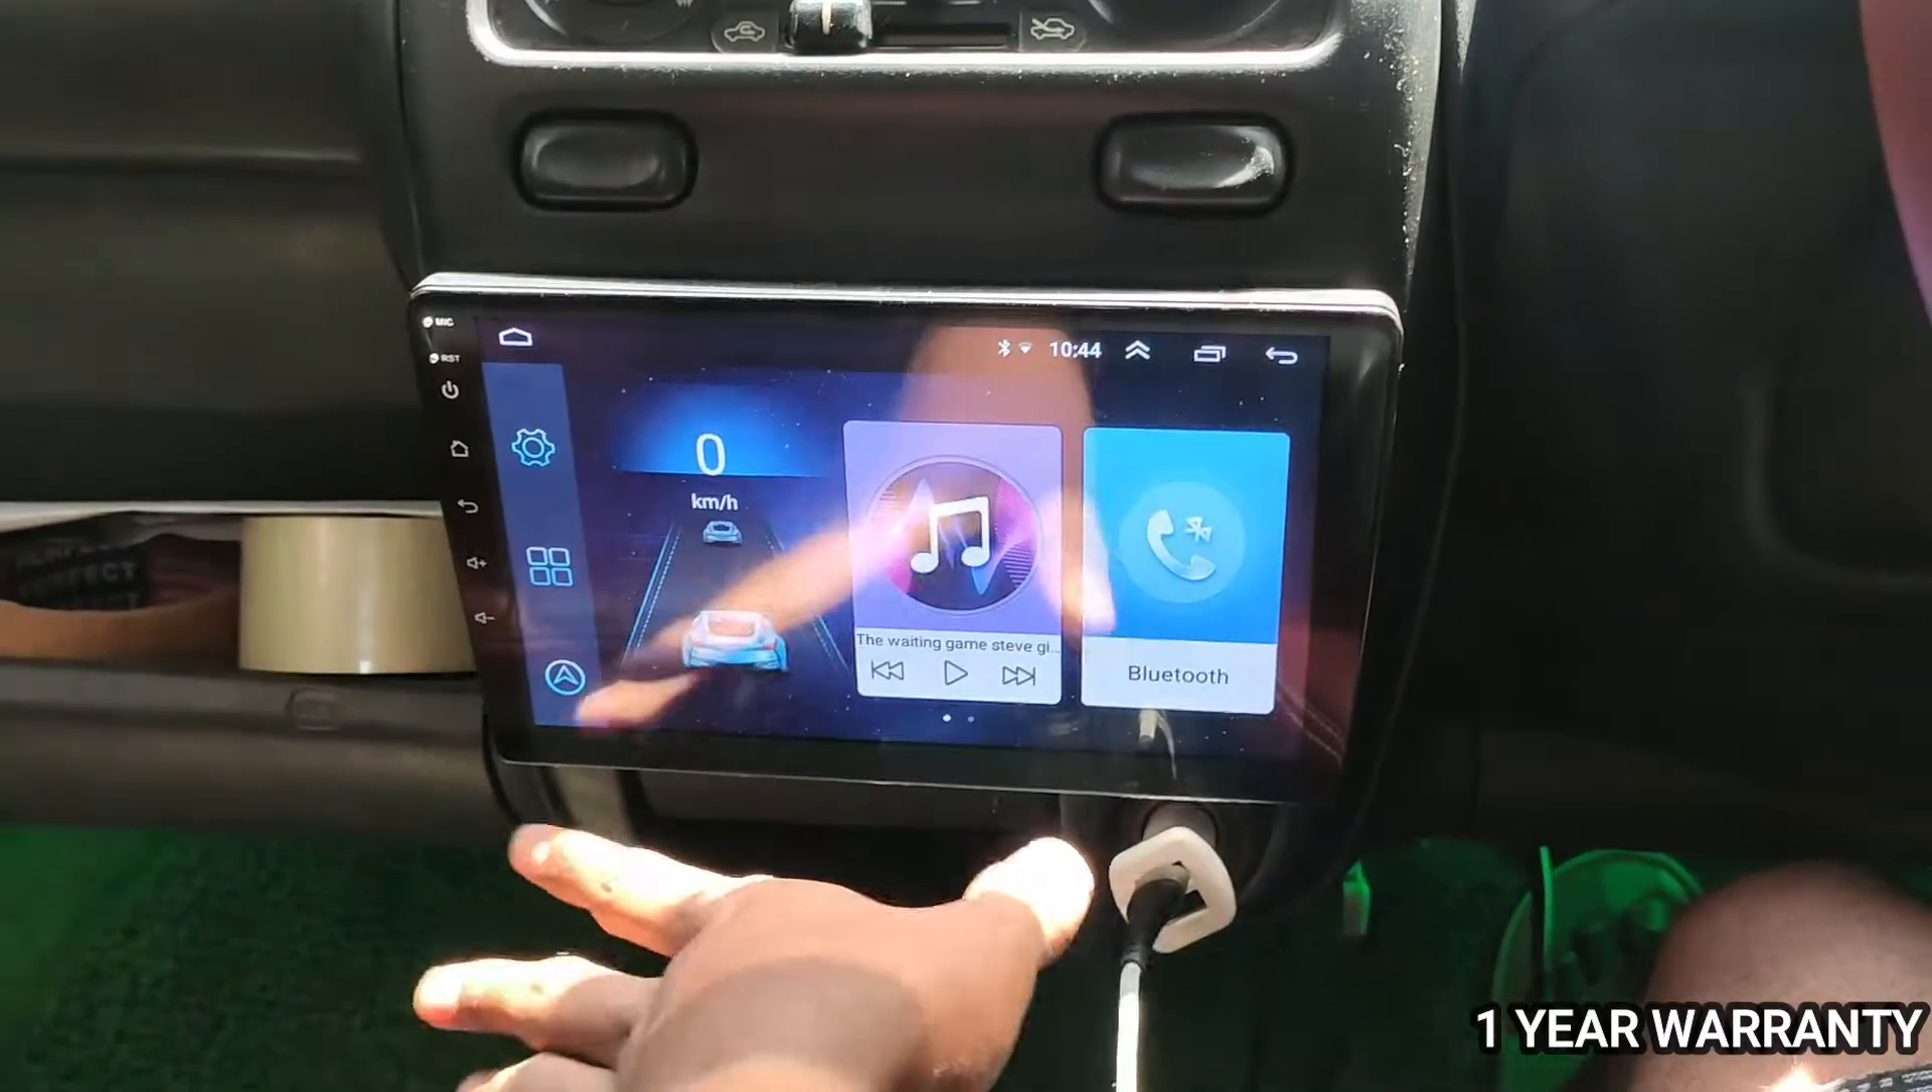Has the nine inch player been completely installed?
Yes.